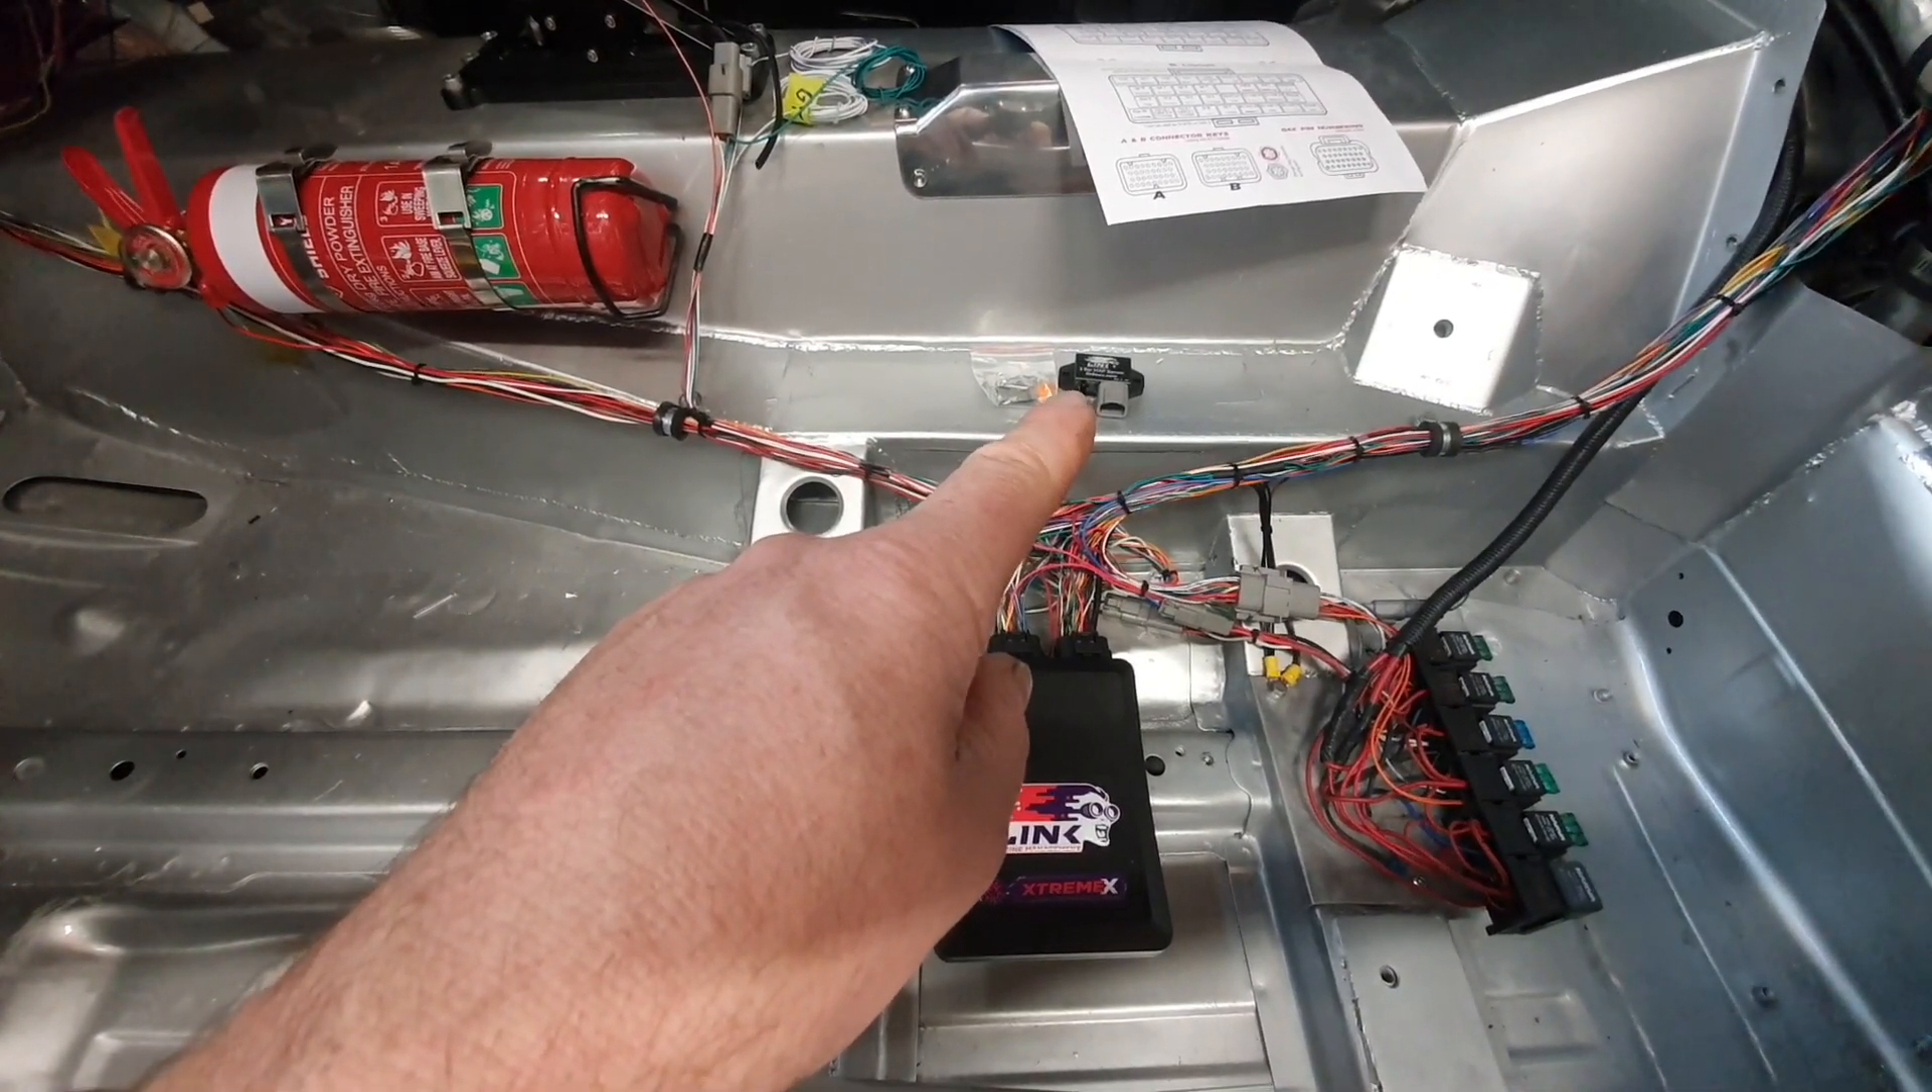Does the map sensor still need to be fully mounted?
Yes.